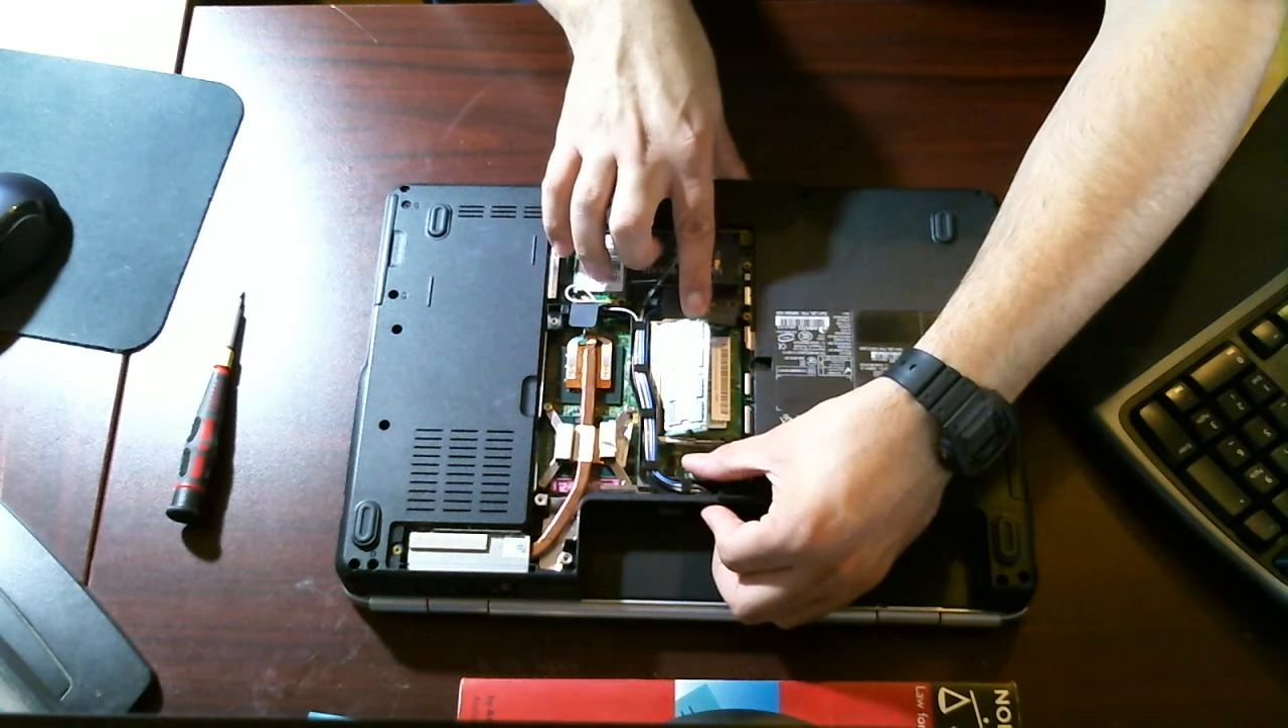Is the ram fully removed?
No.